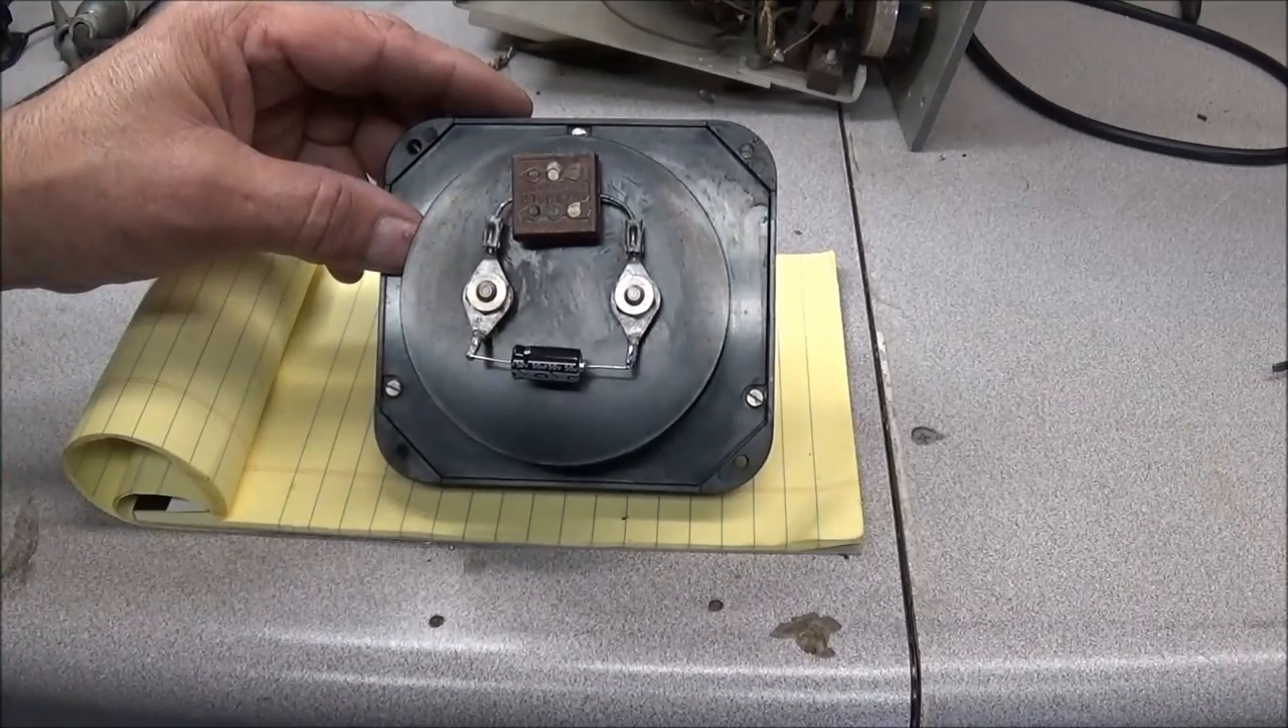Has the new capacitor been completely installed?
Yes.